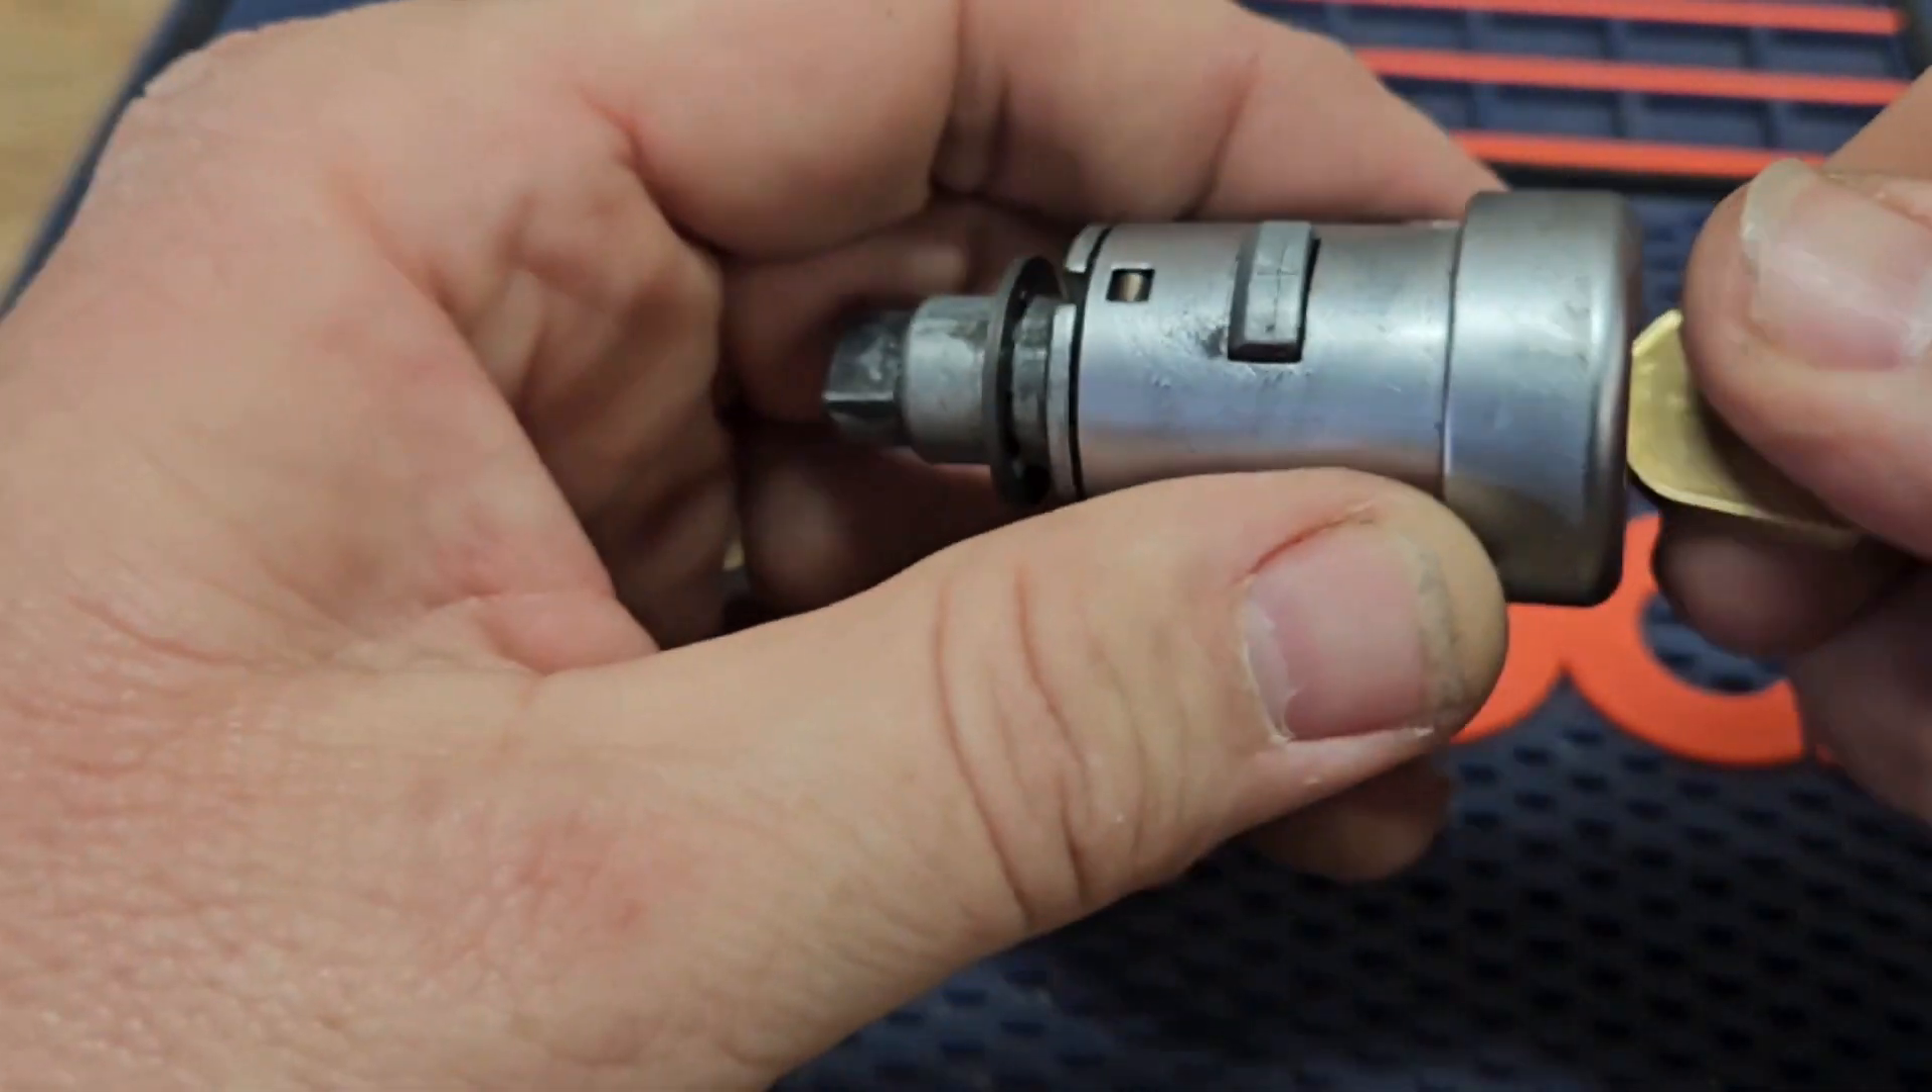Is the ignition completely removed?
Yes.